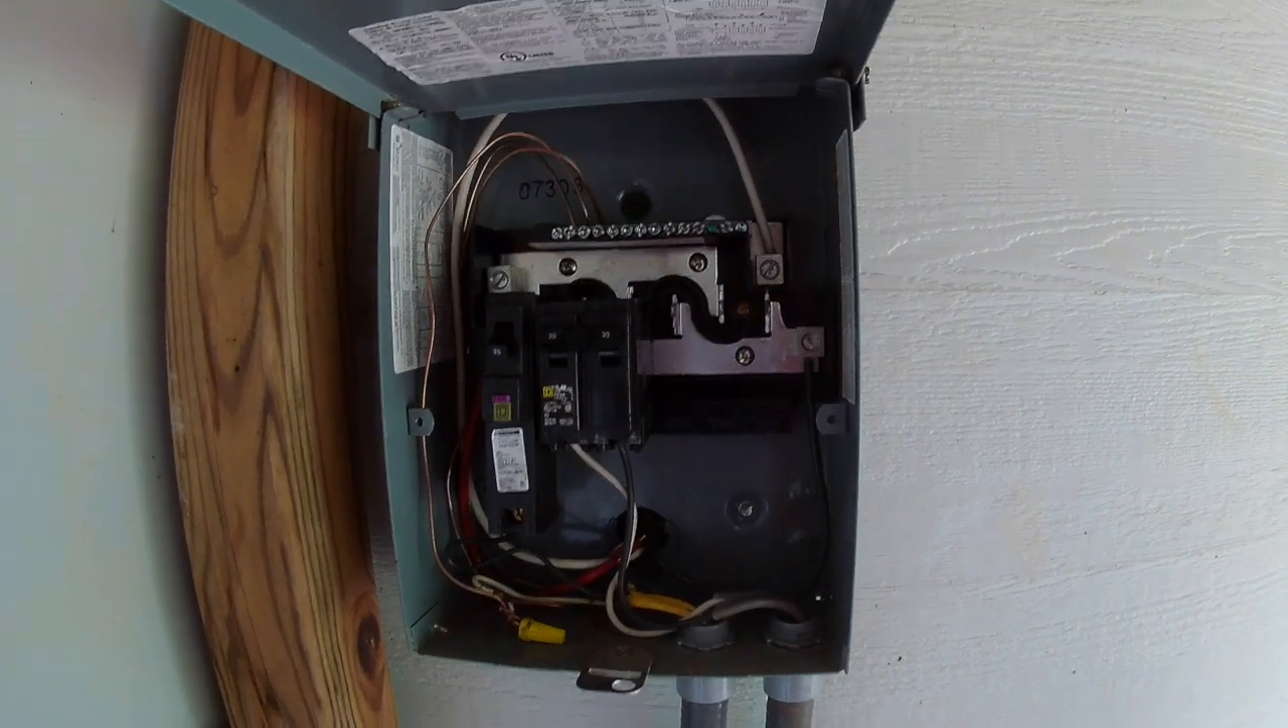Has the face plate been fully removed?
Yes.